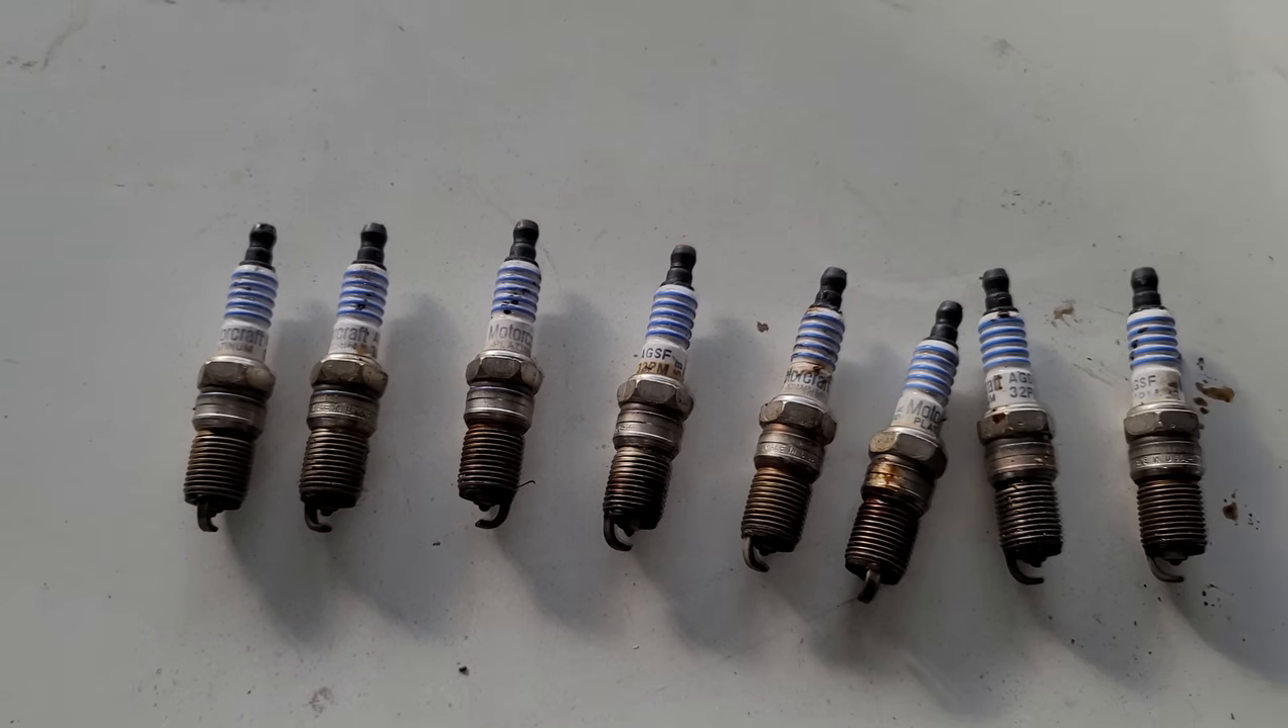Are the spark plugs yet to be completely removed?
No.